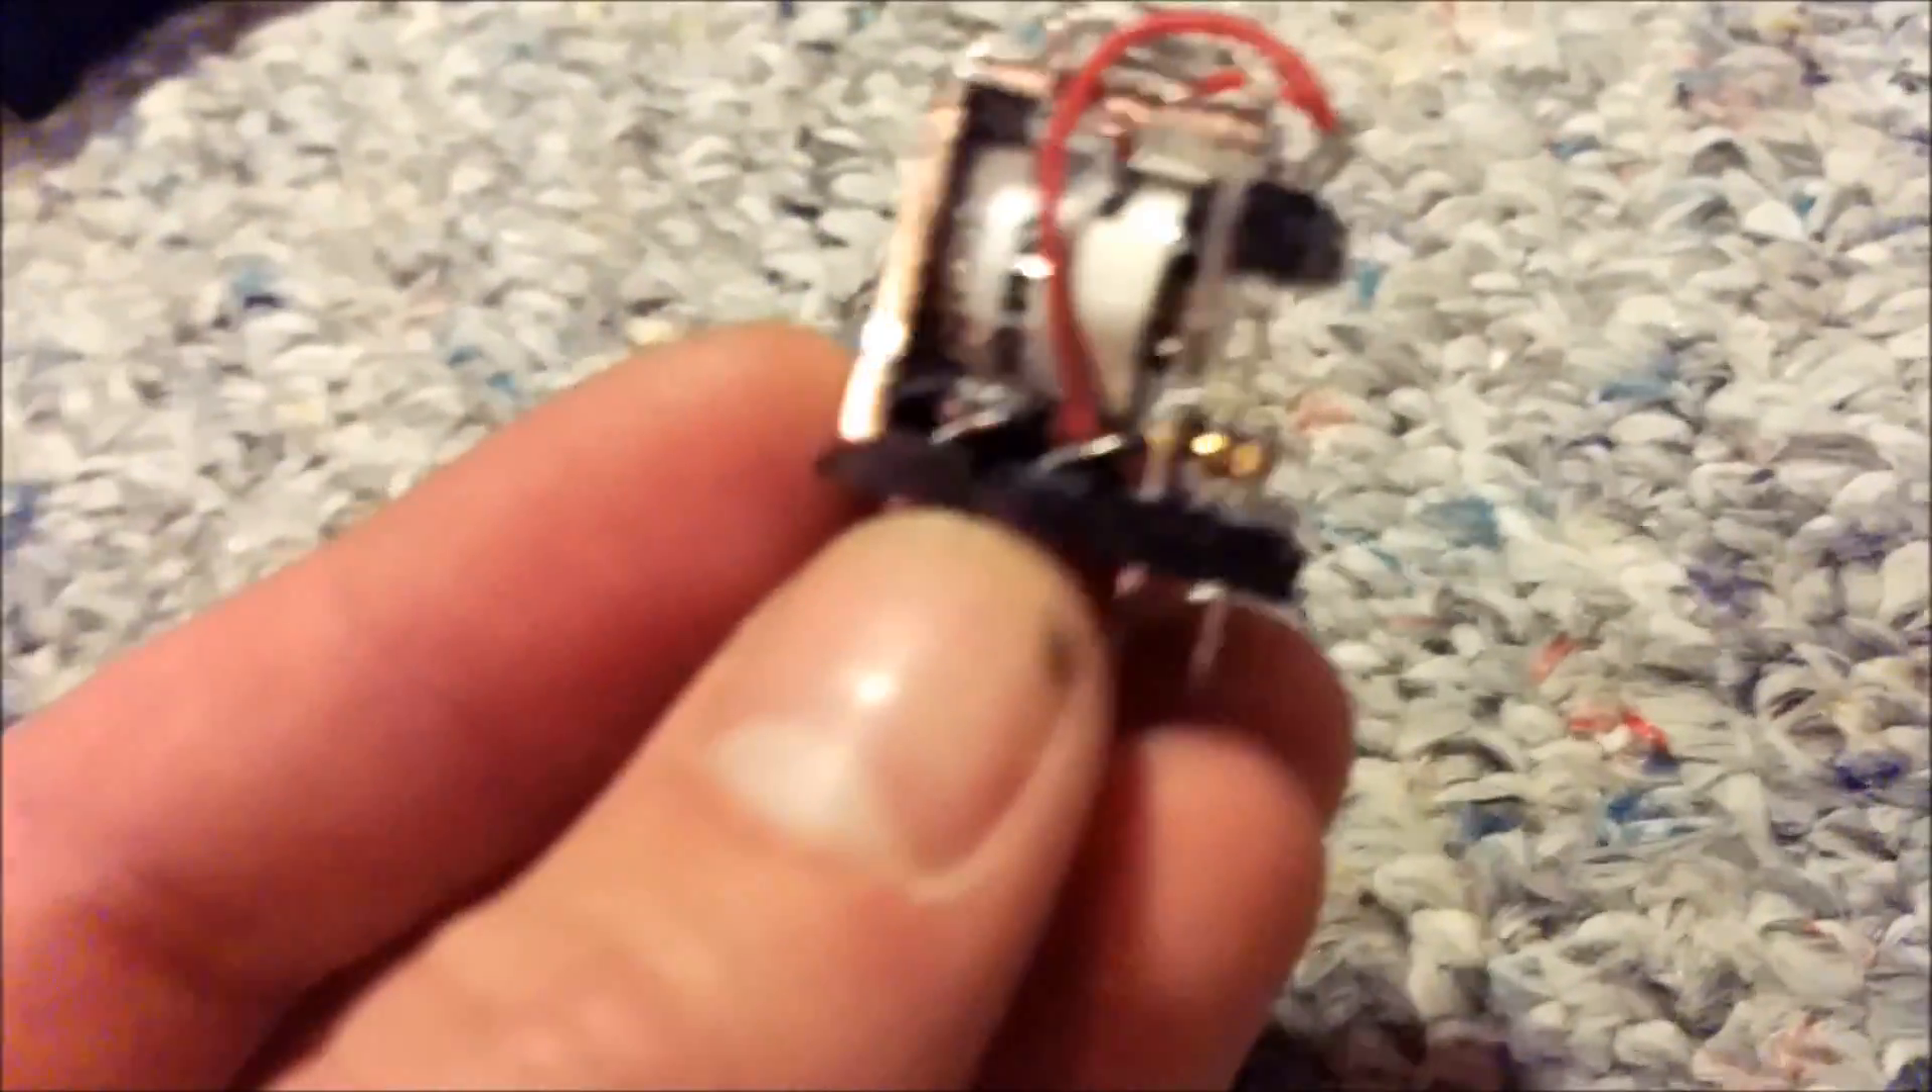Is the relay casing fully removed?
Yes.